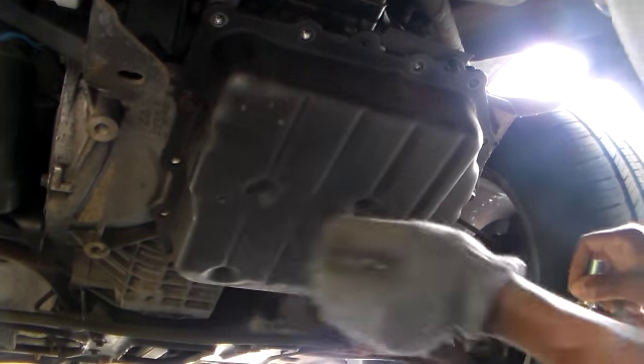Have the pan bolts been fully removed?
No.